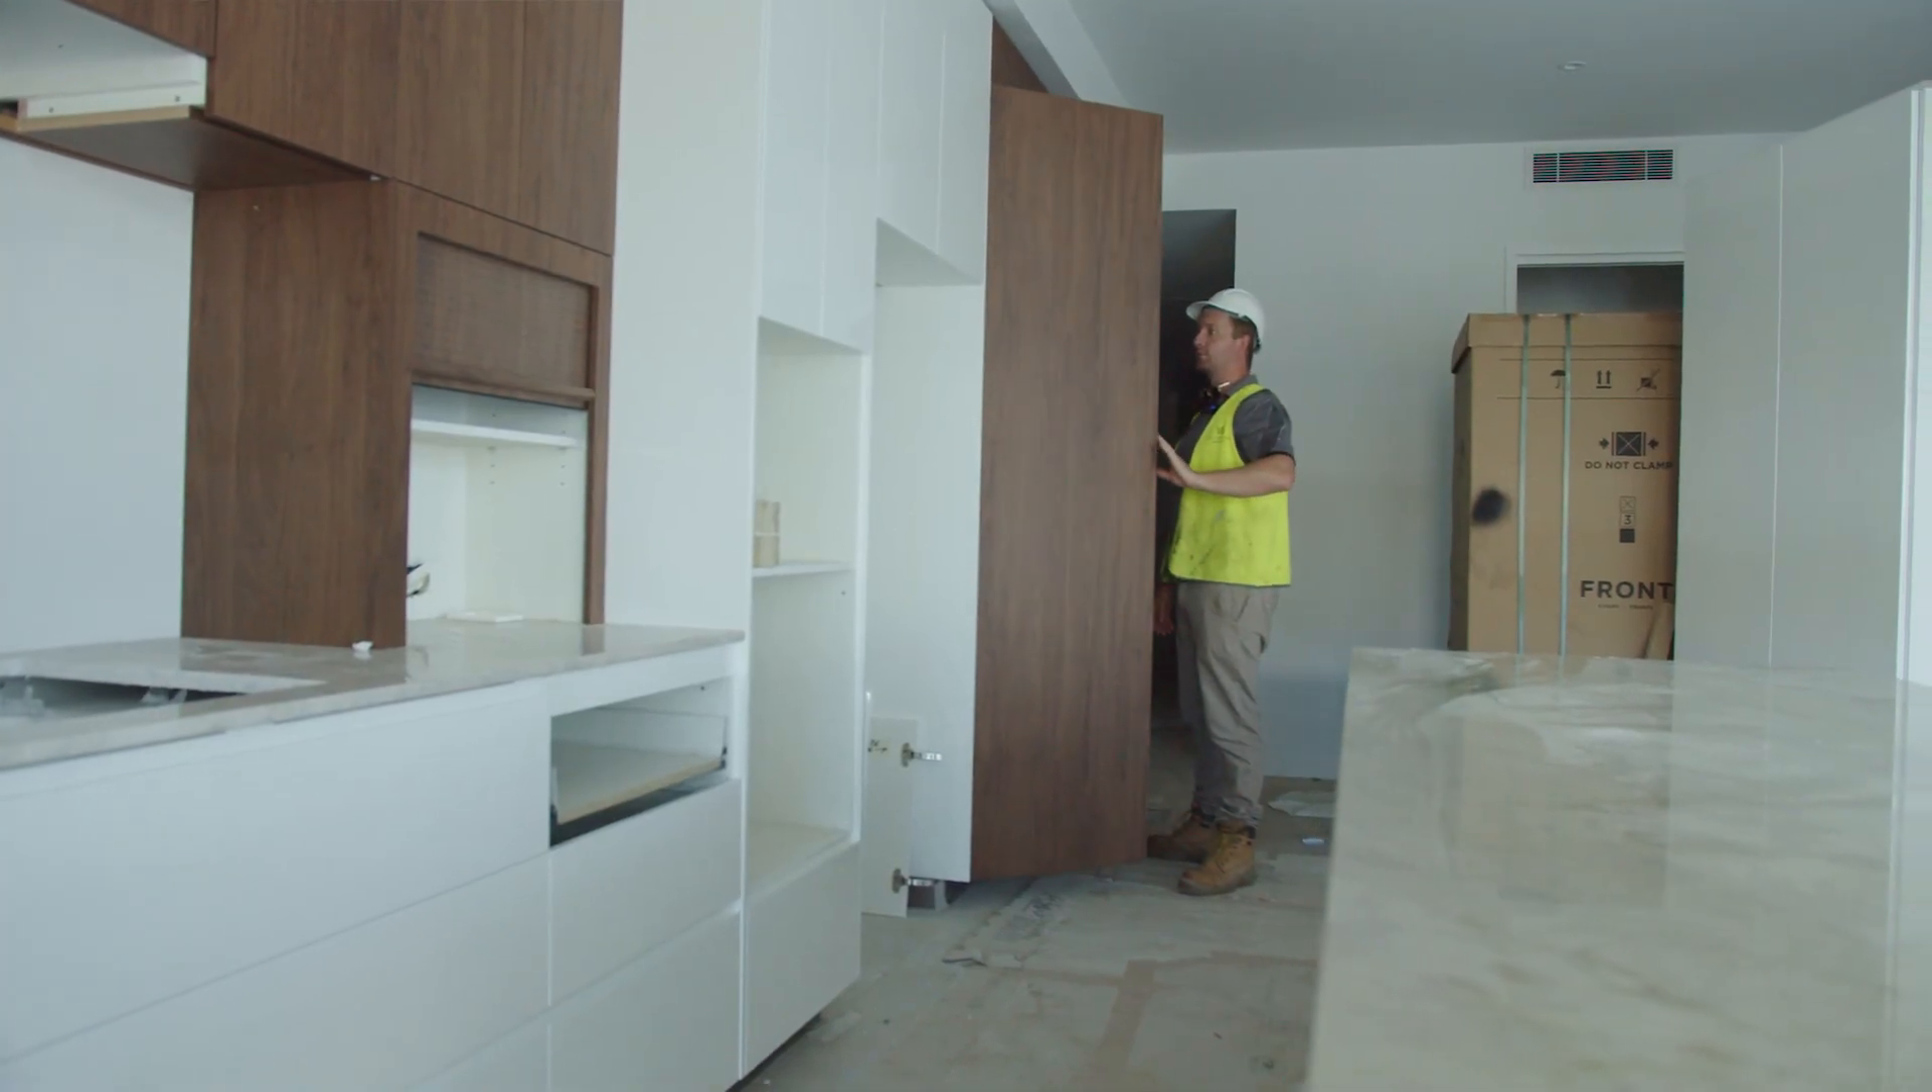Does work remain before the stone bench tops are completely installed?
No.